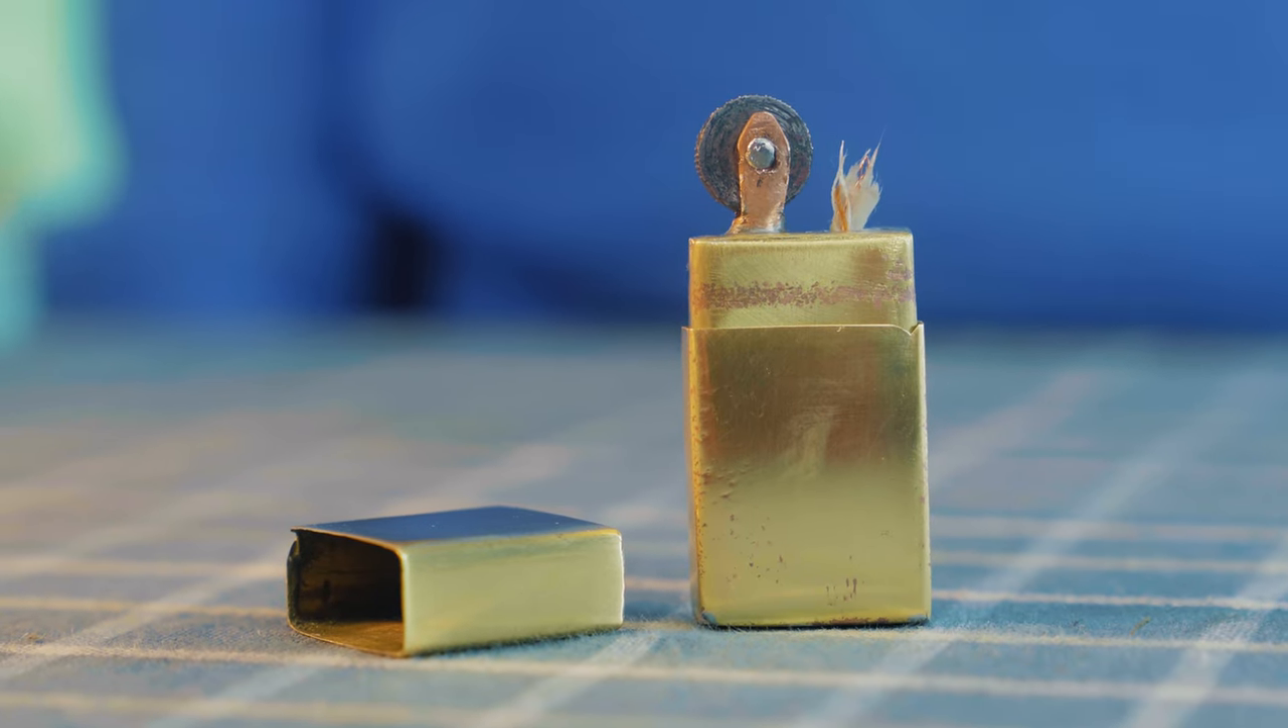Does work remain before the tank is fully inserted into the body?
No.